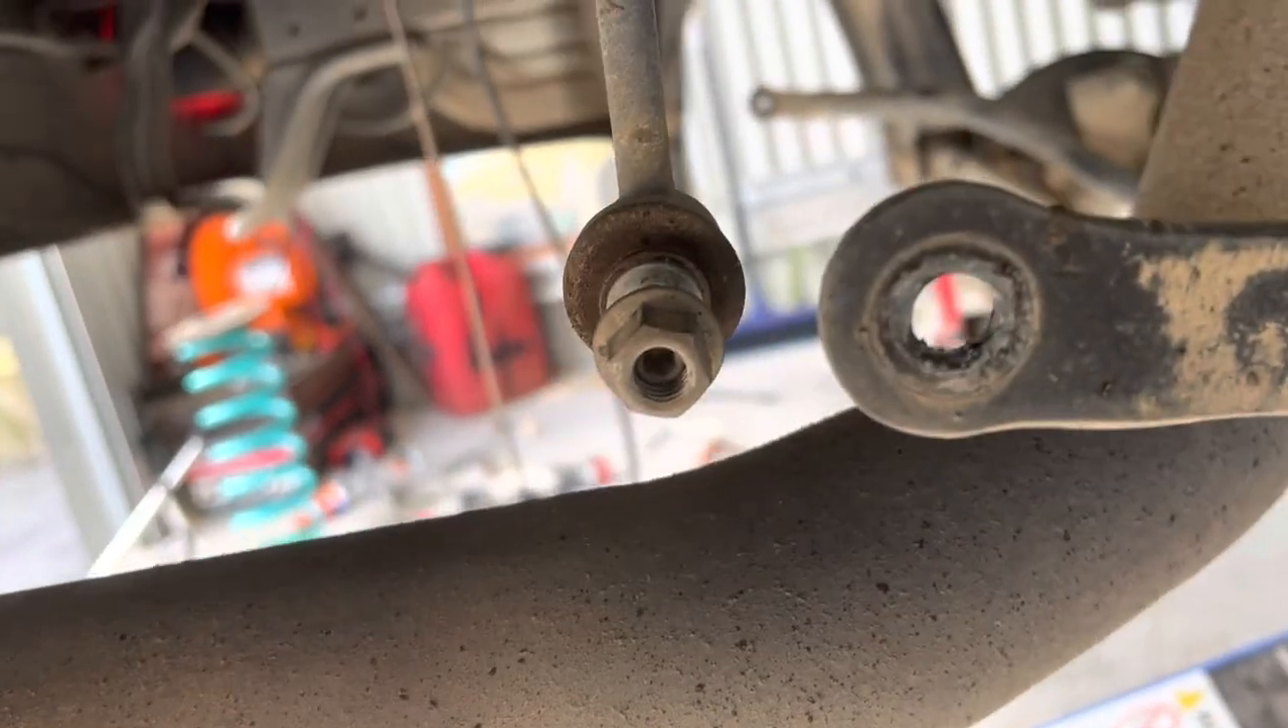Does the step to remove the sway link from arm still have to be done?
No.